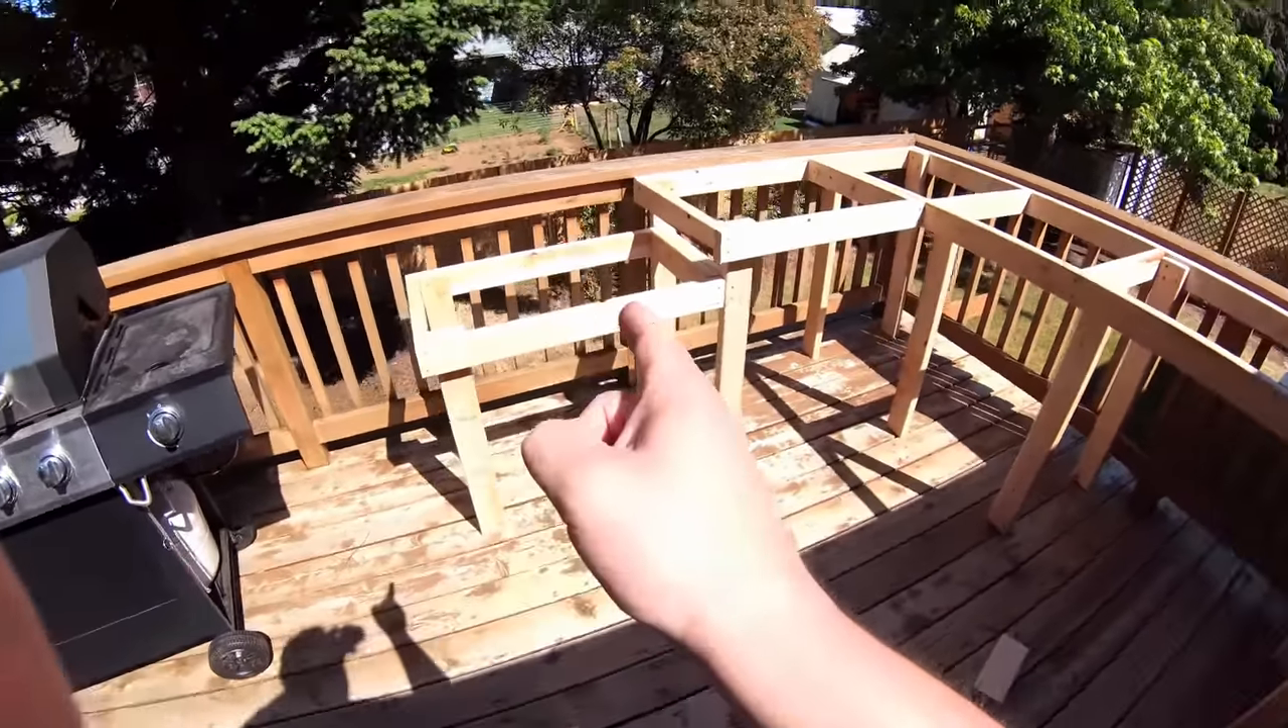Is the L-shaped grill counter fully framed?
Yes.